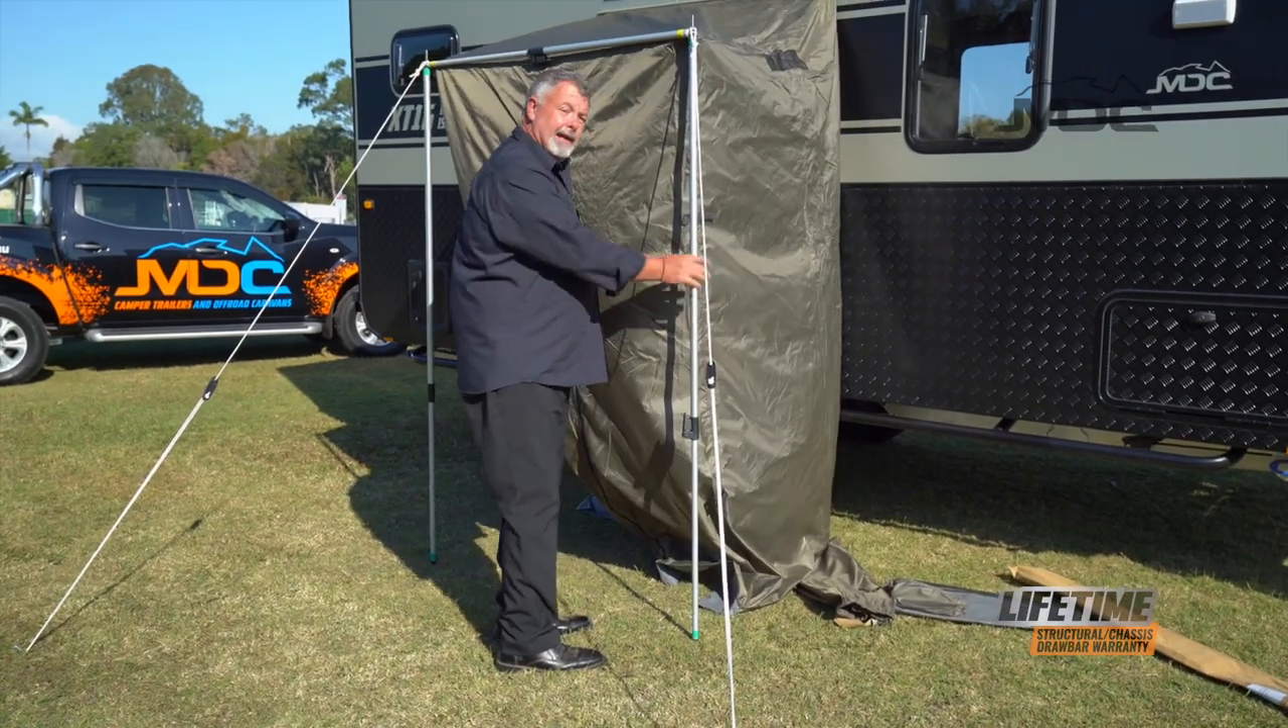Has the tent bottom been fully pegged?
No.